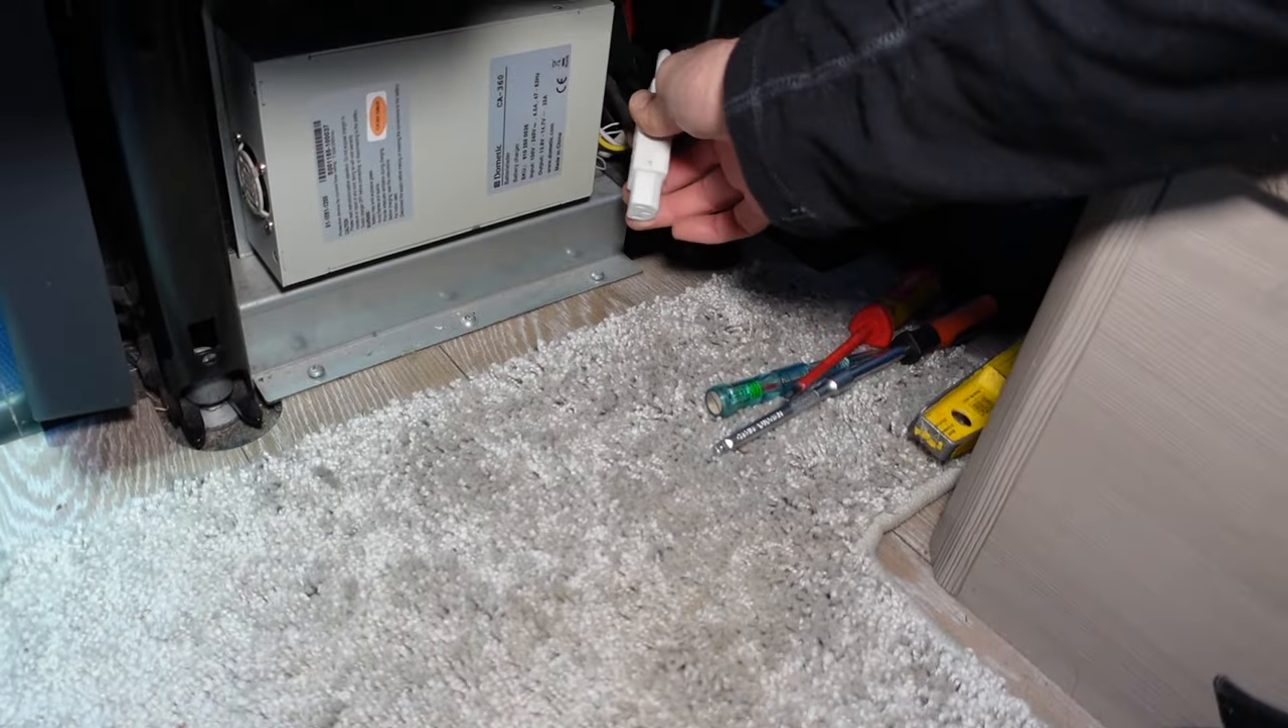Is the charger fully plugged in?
No.